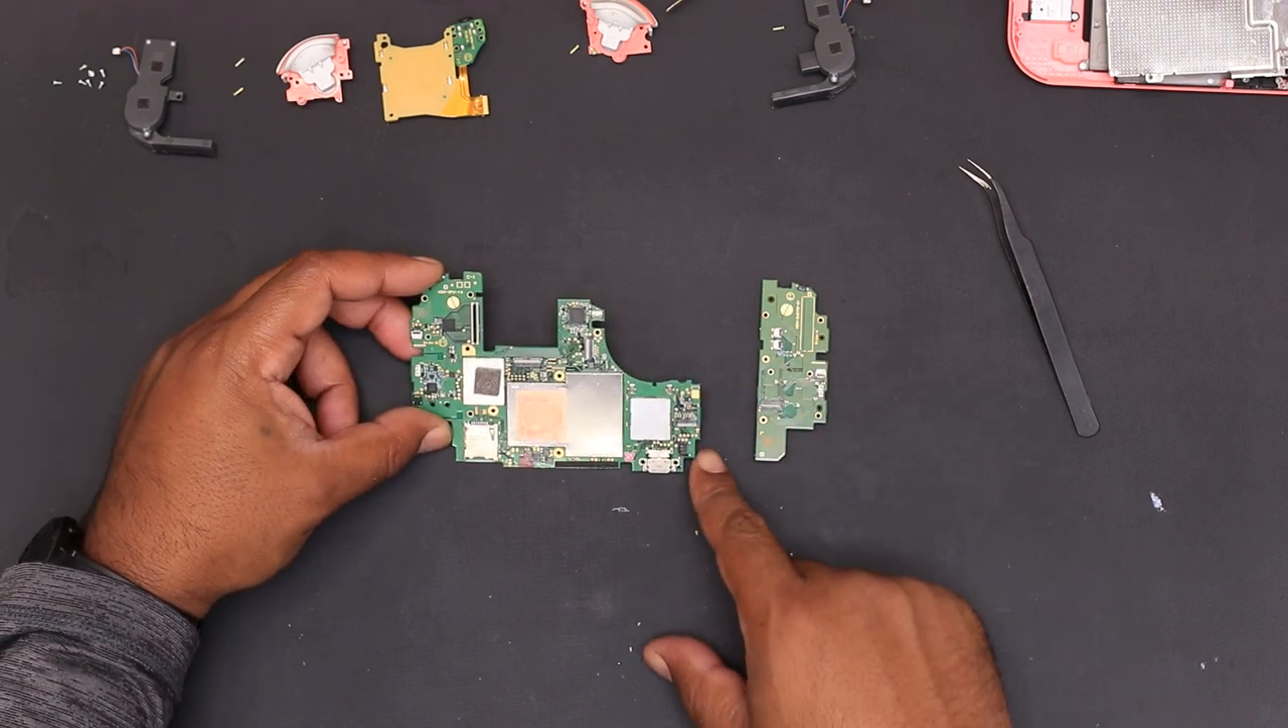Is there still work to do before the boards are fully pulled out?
No.